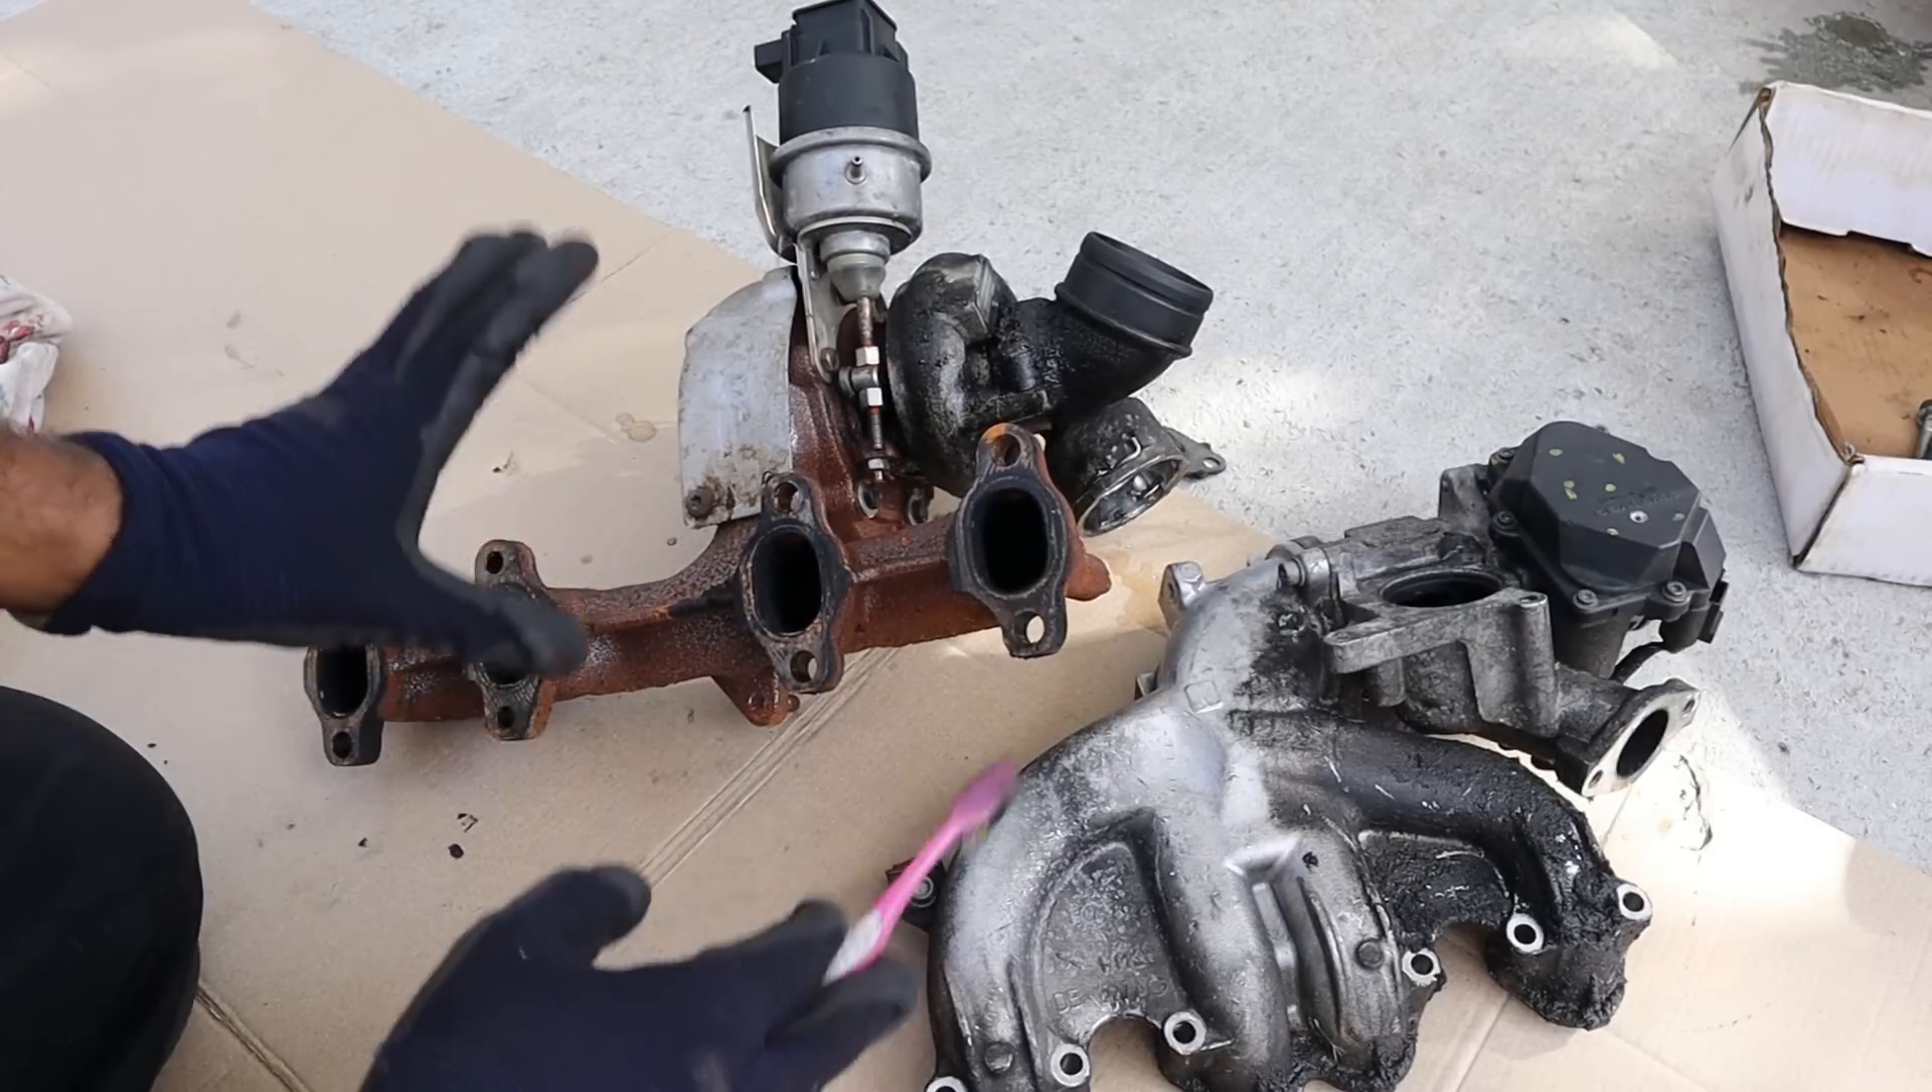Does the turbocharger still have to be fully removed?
No.